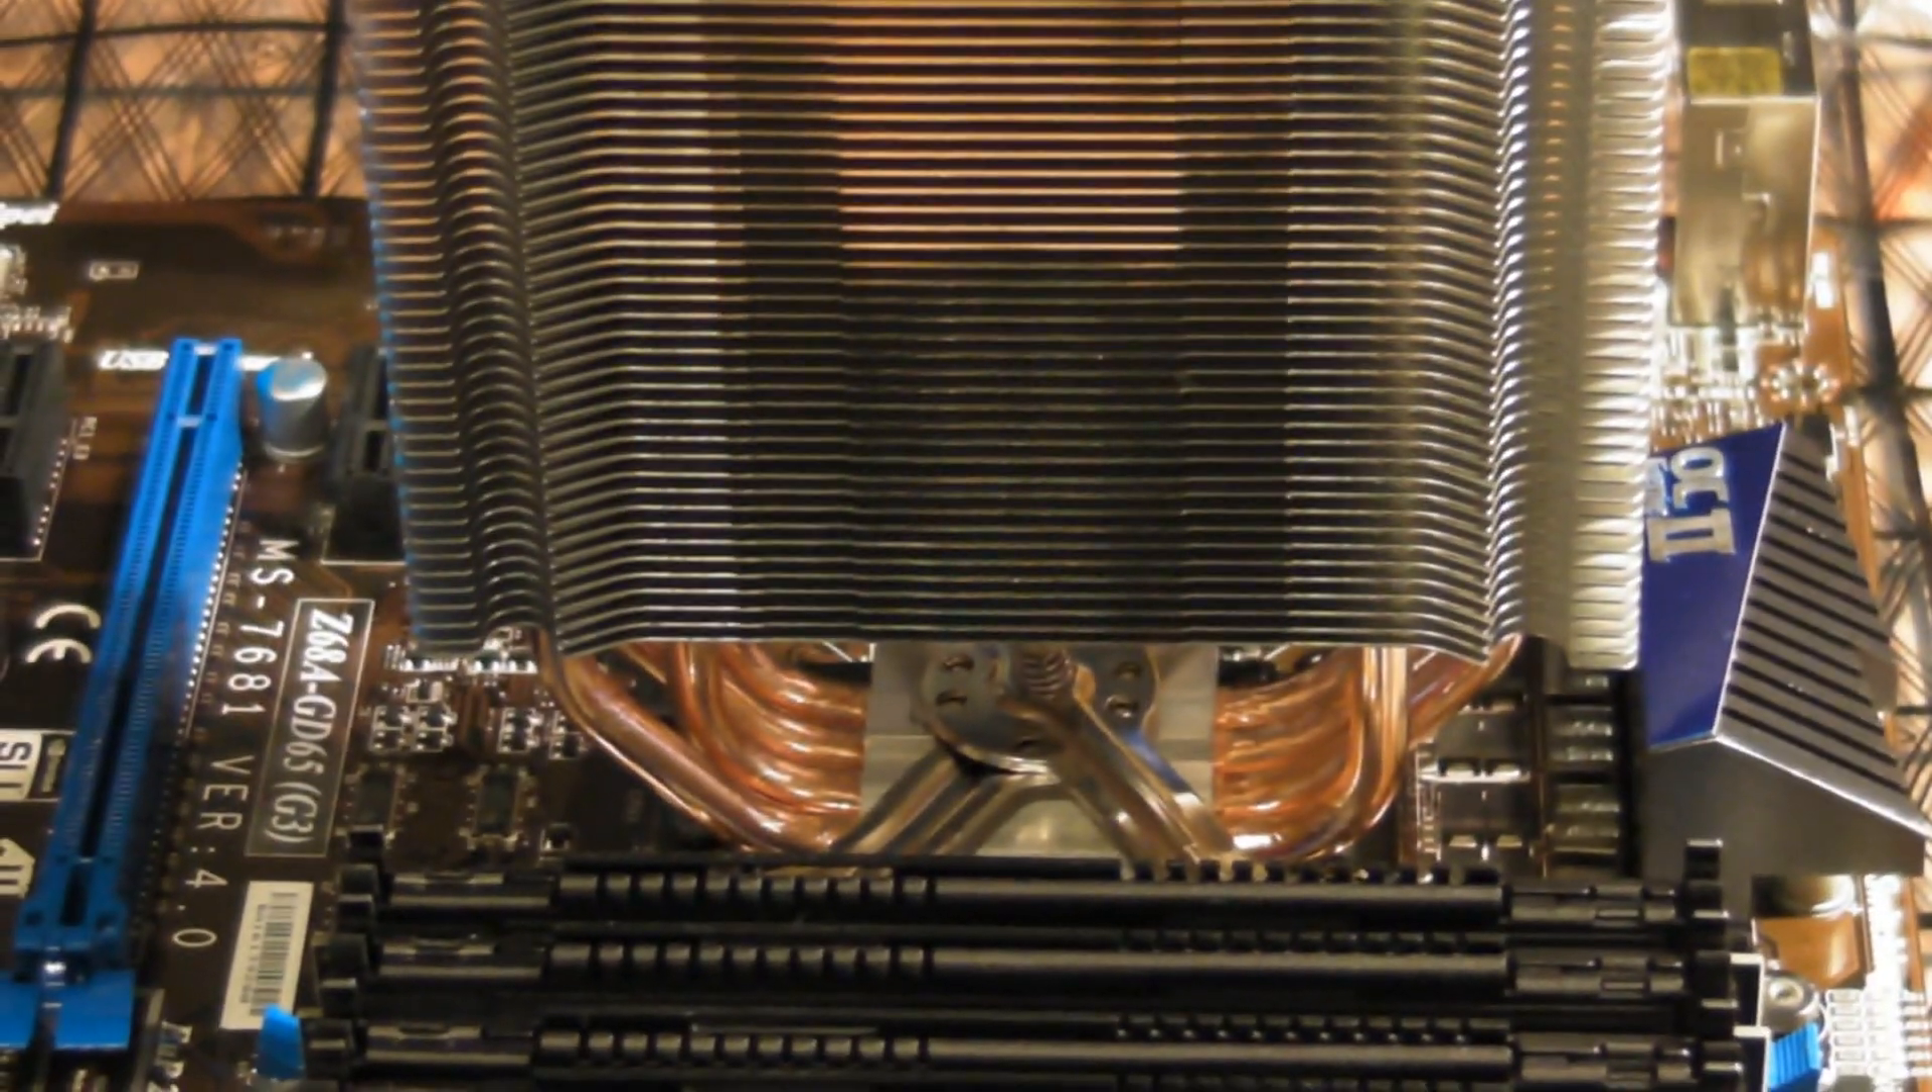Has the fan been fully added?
No.